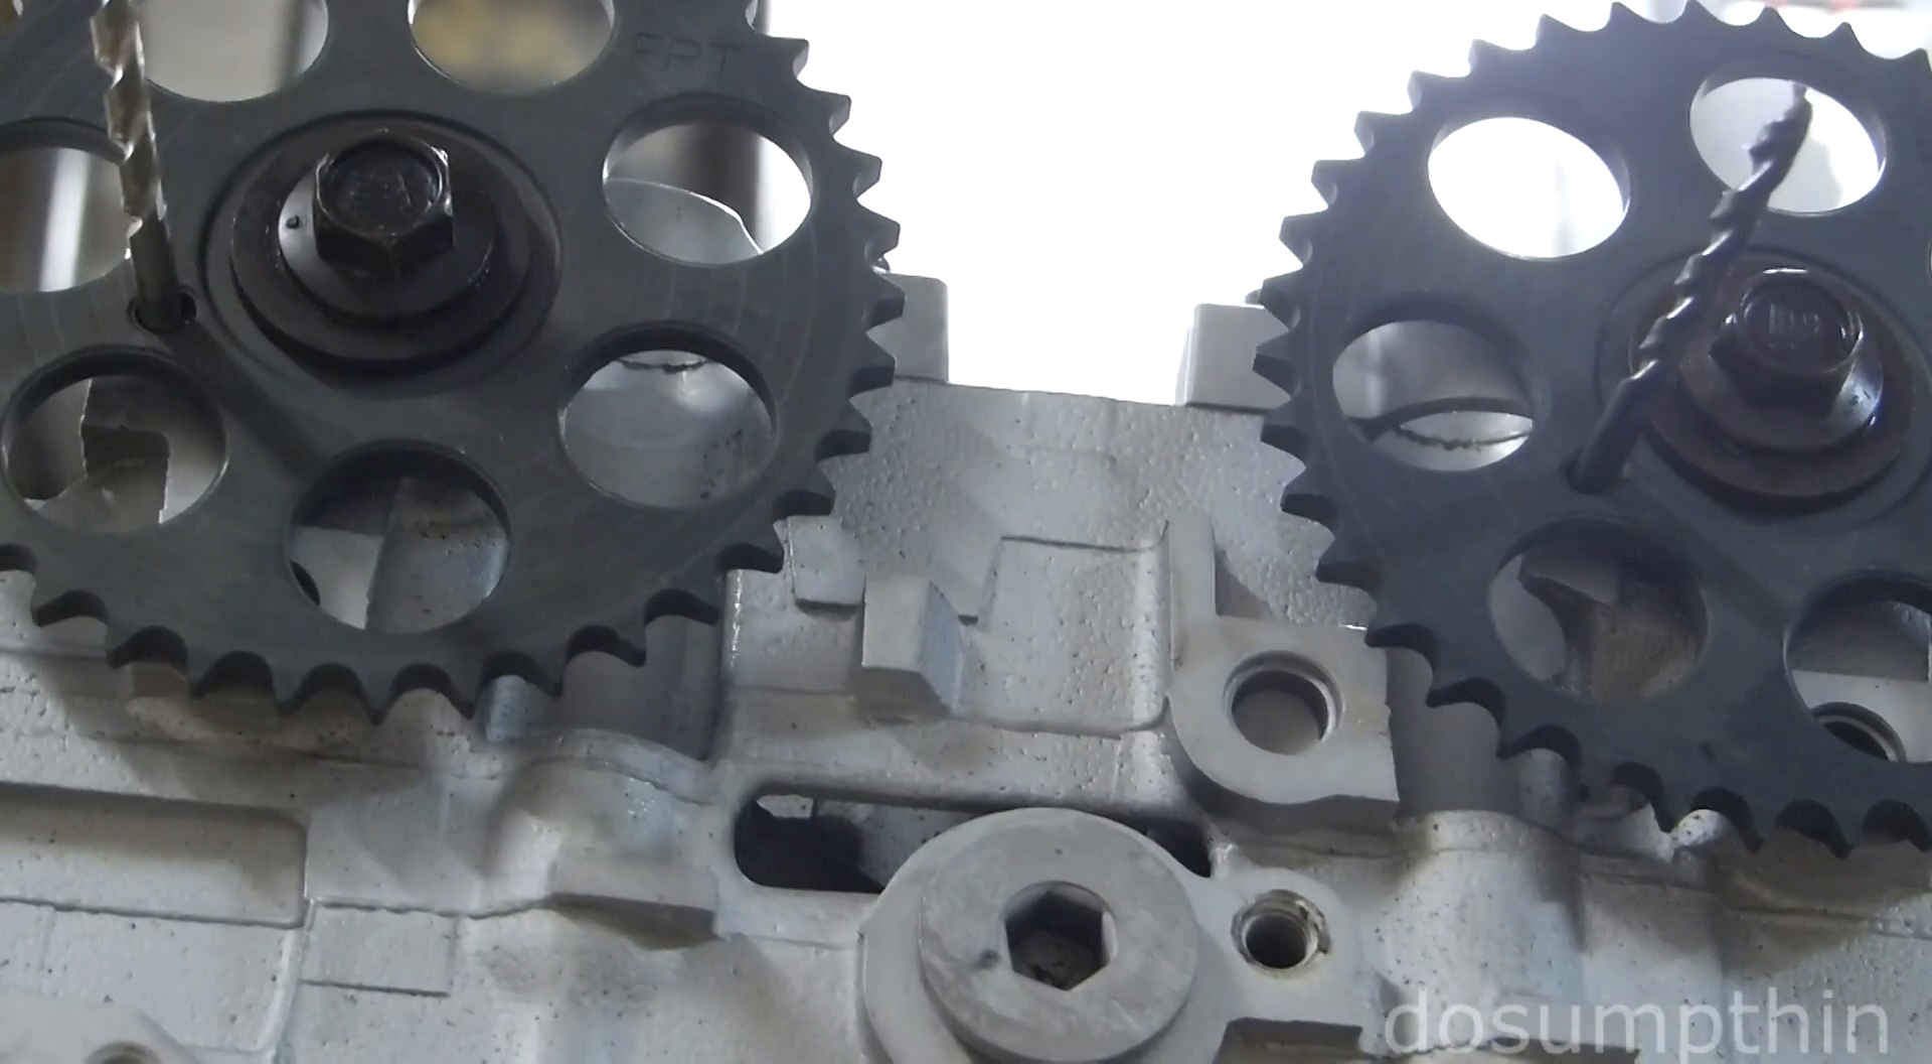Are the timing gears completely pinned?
Yes.